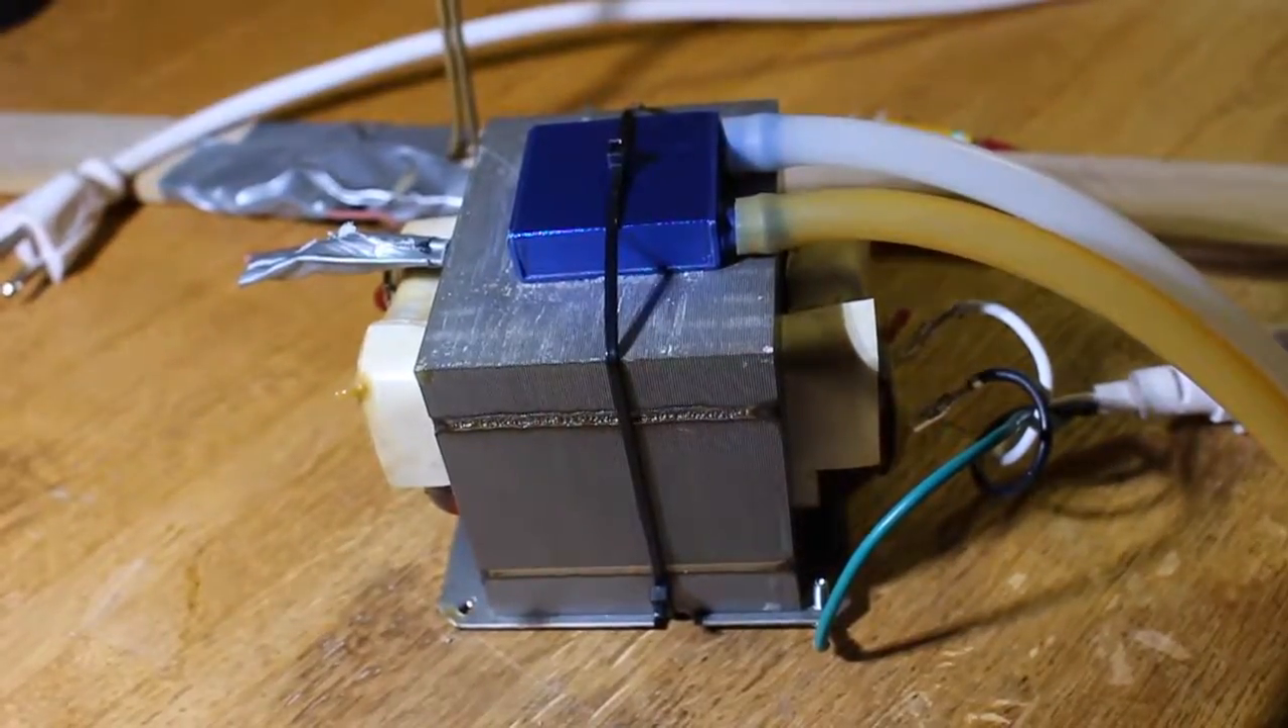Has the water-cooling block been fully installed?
Yes.